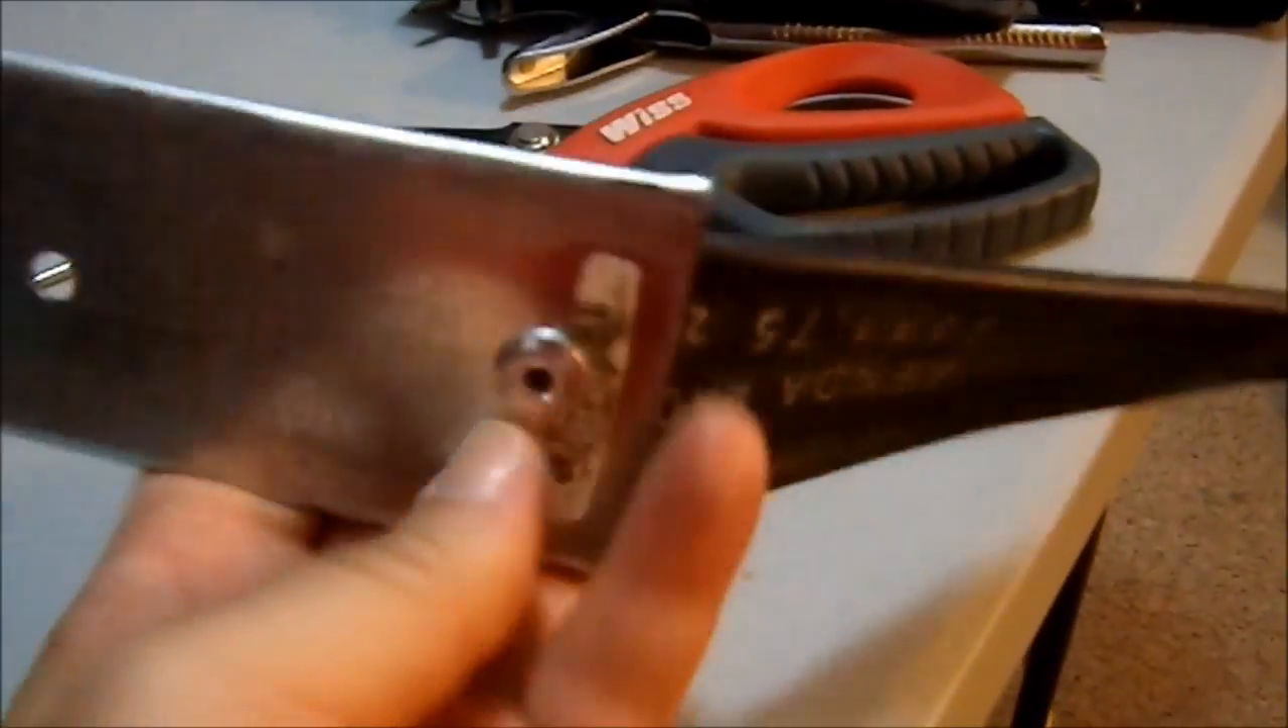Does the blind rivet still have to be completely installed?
No.